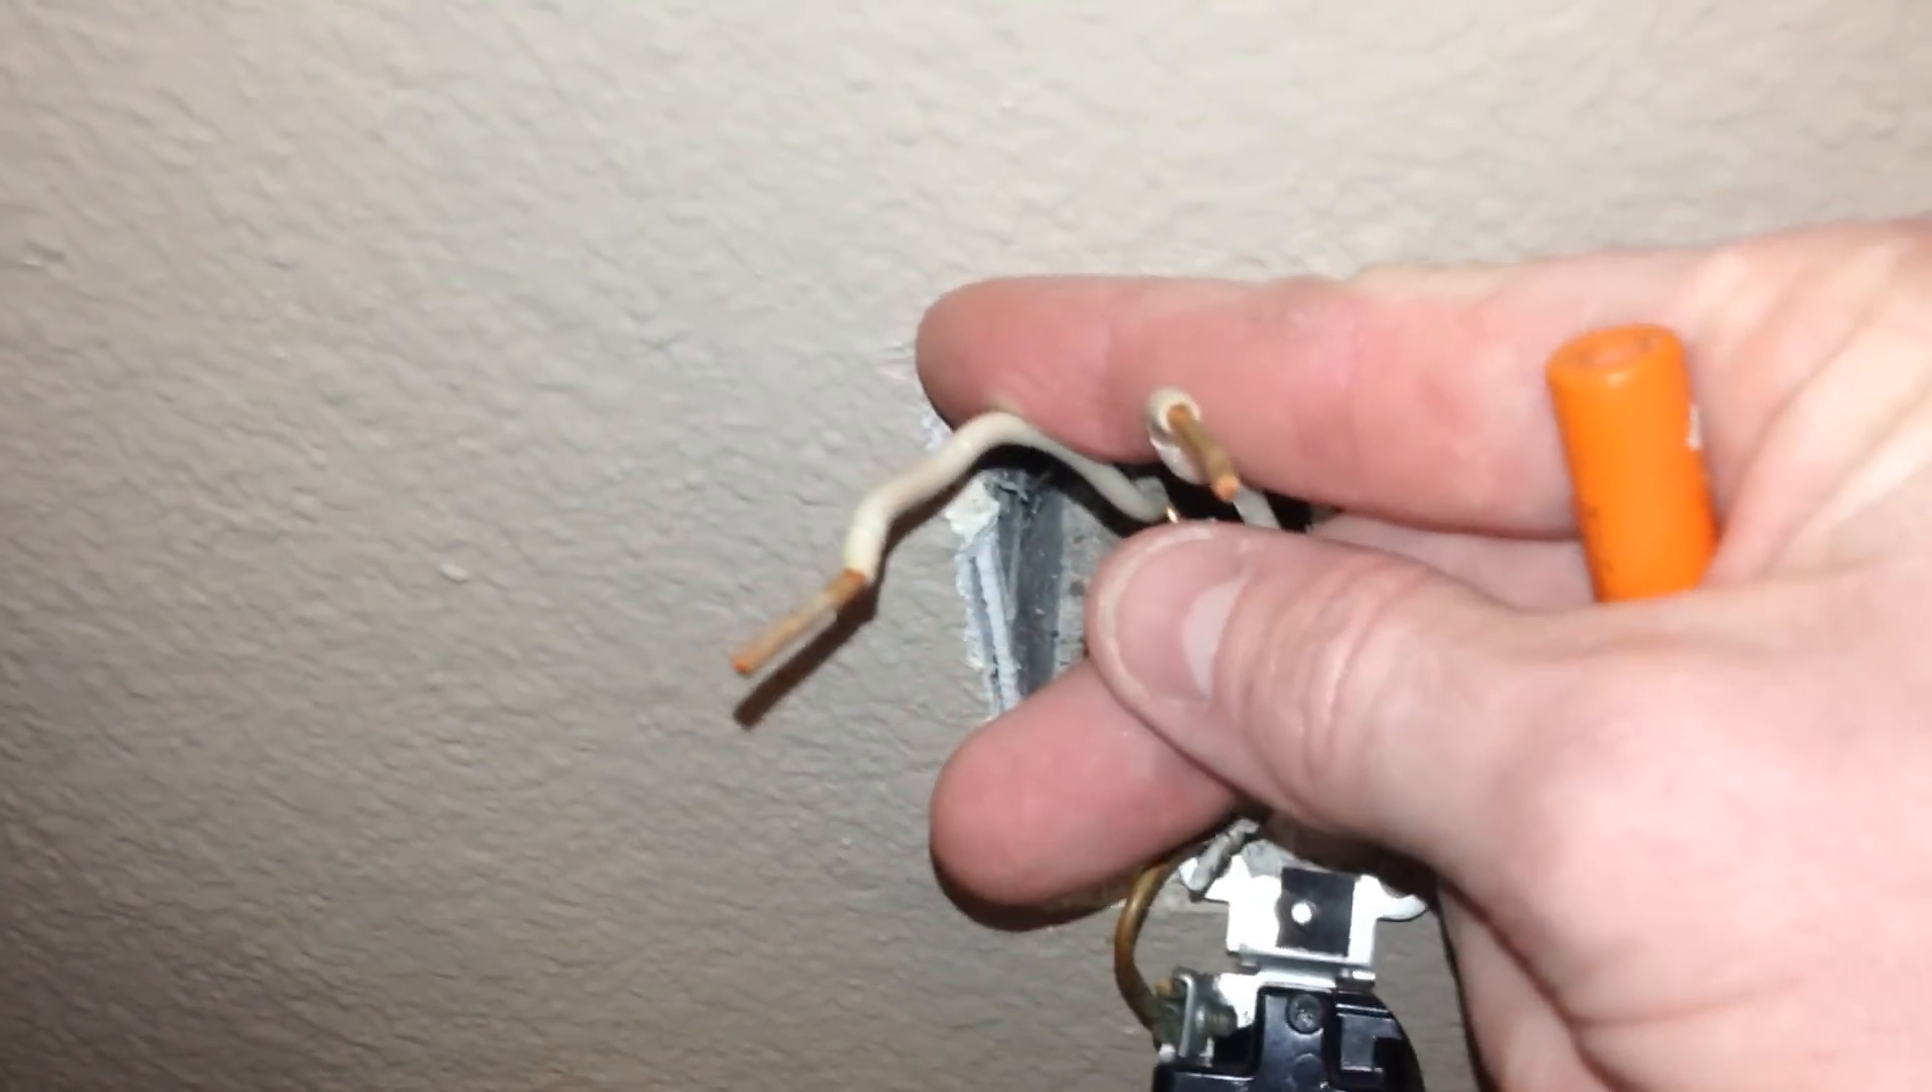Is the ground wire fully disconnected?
No.